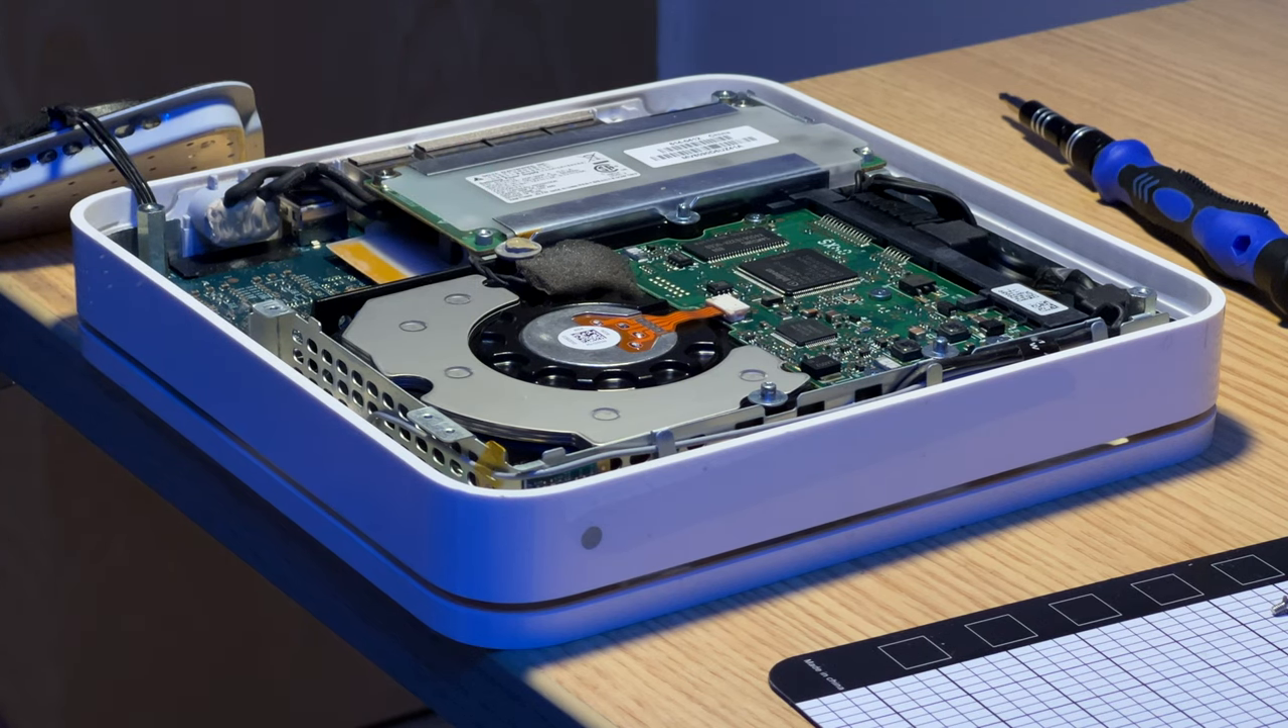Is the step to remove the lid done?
Yes.